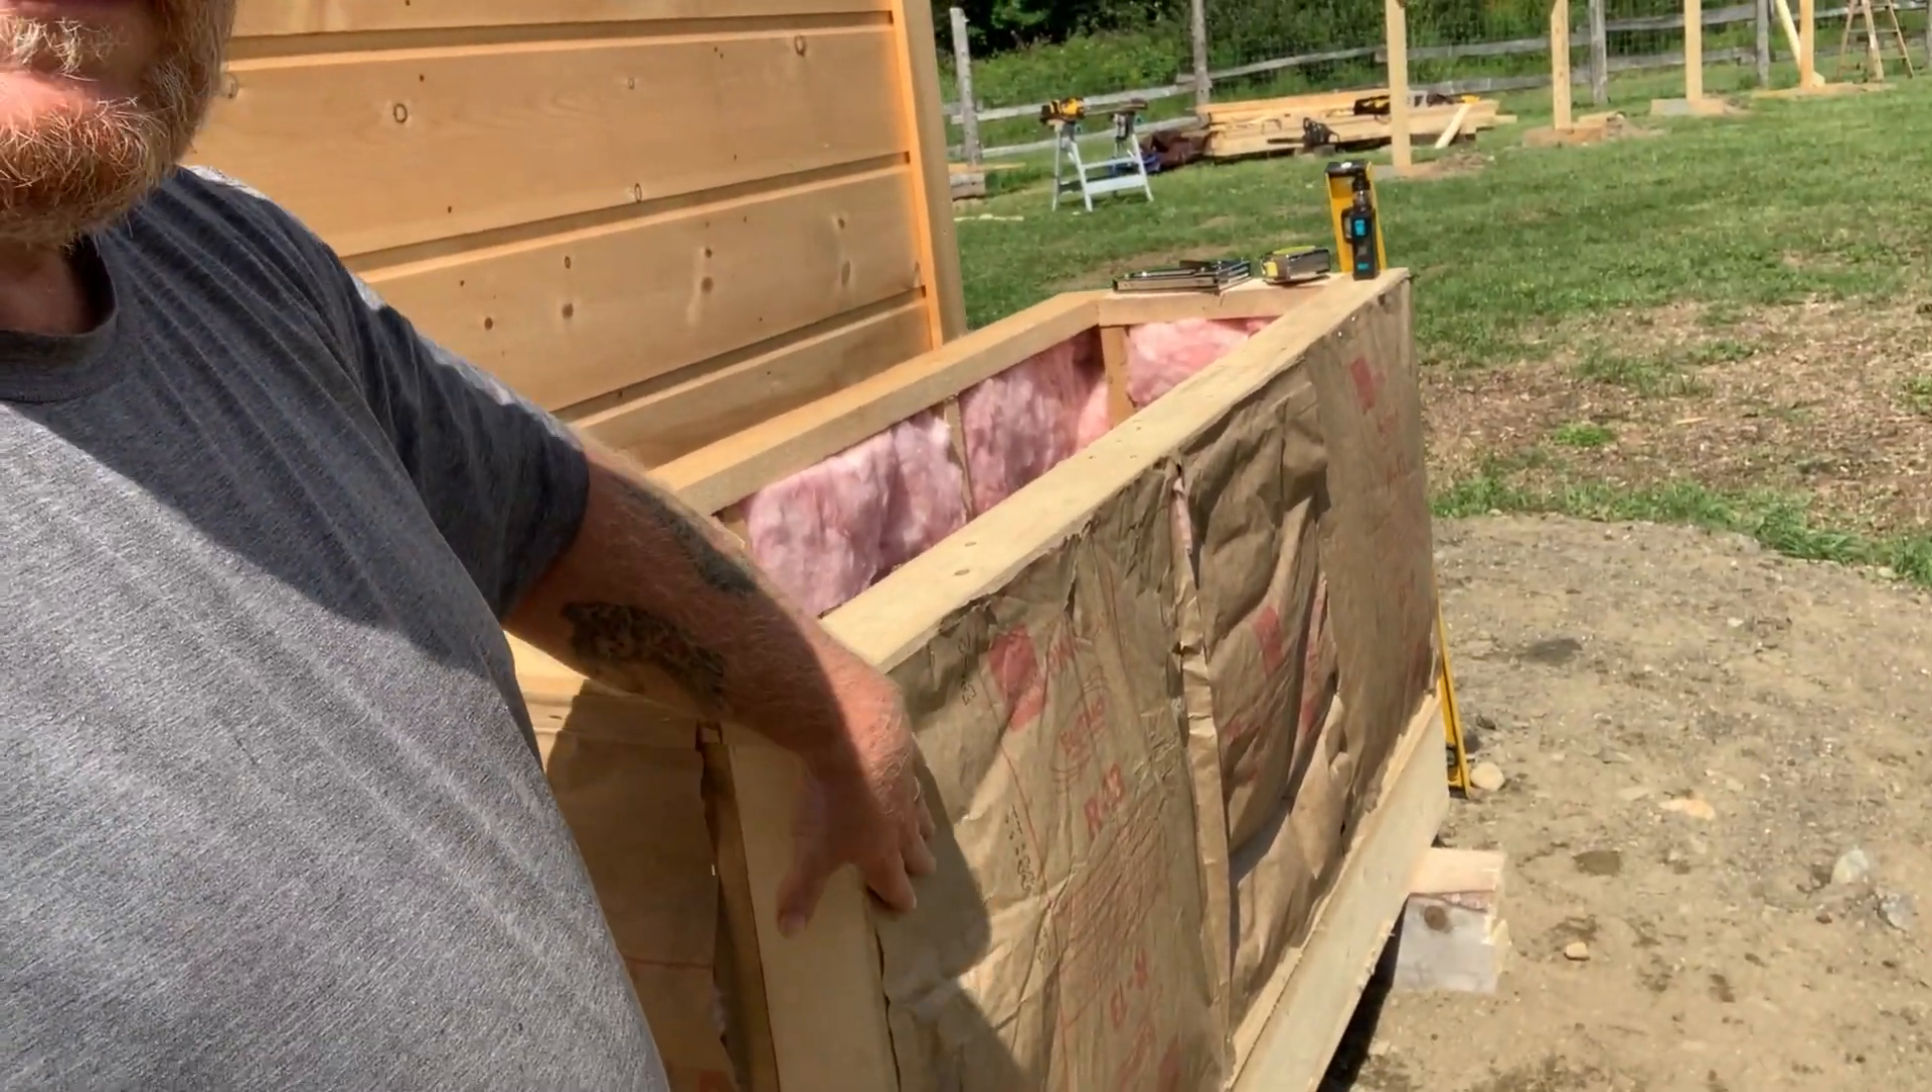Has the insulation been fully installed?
Yes.